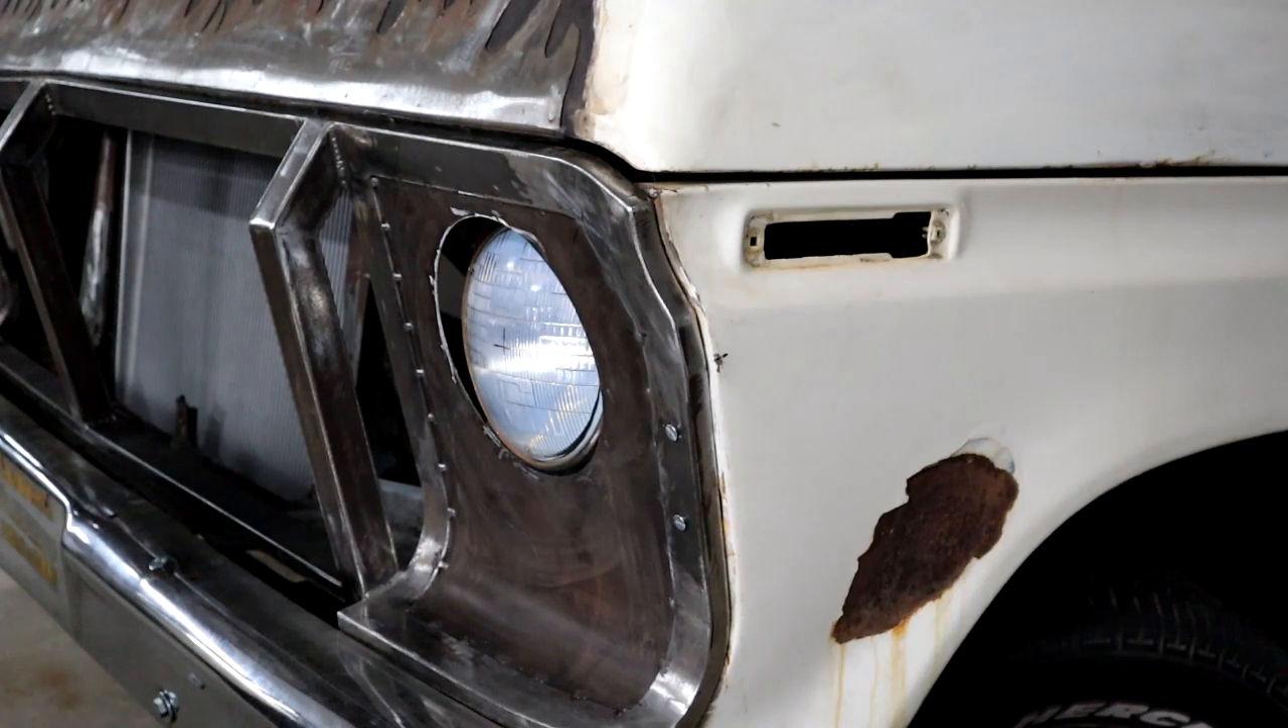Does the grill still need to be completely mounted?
No.